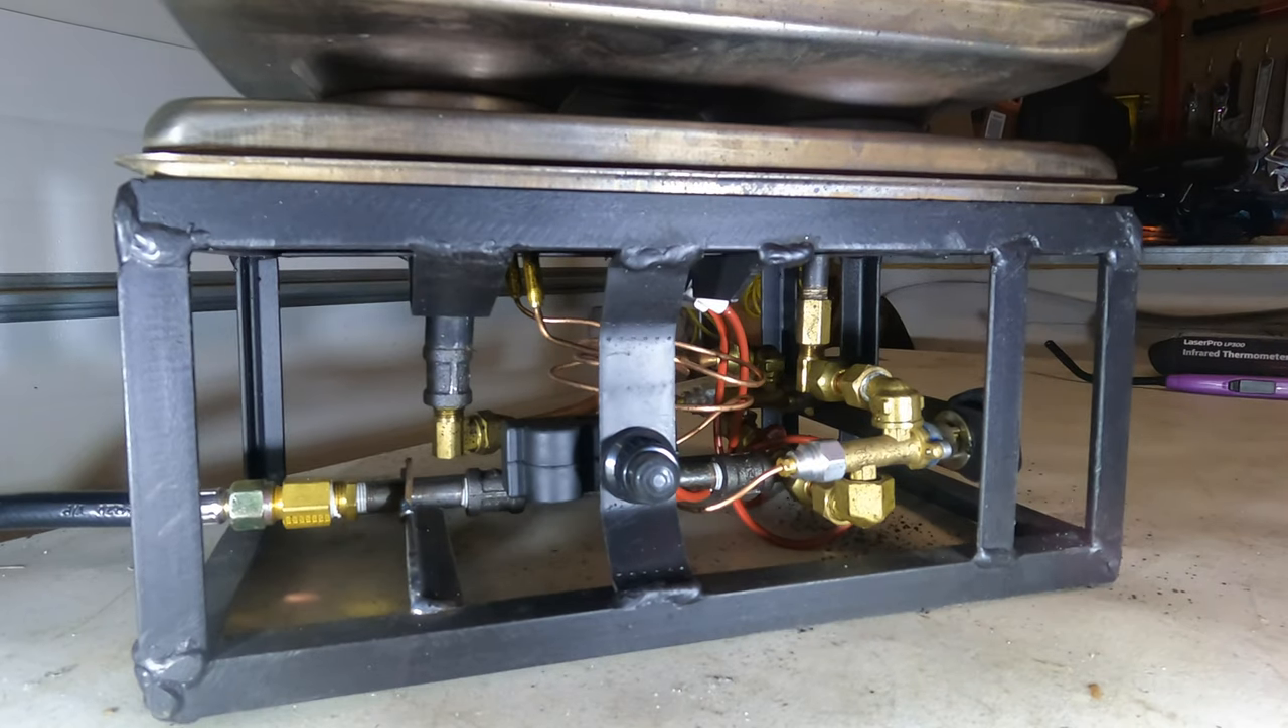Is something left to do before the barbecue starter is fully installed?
No.